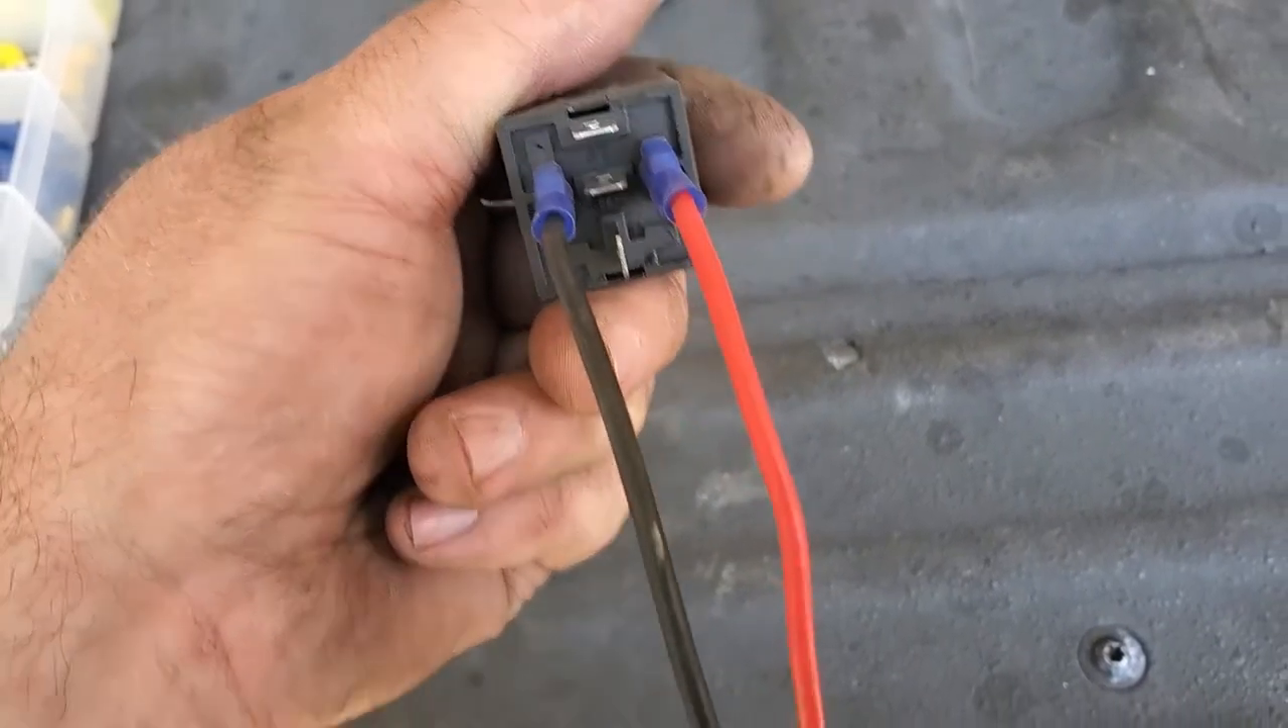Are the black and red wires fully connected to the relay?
Yes.